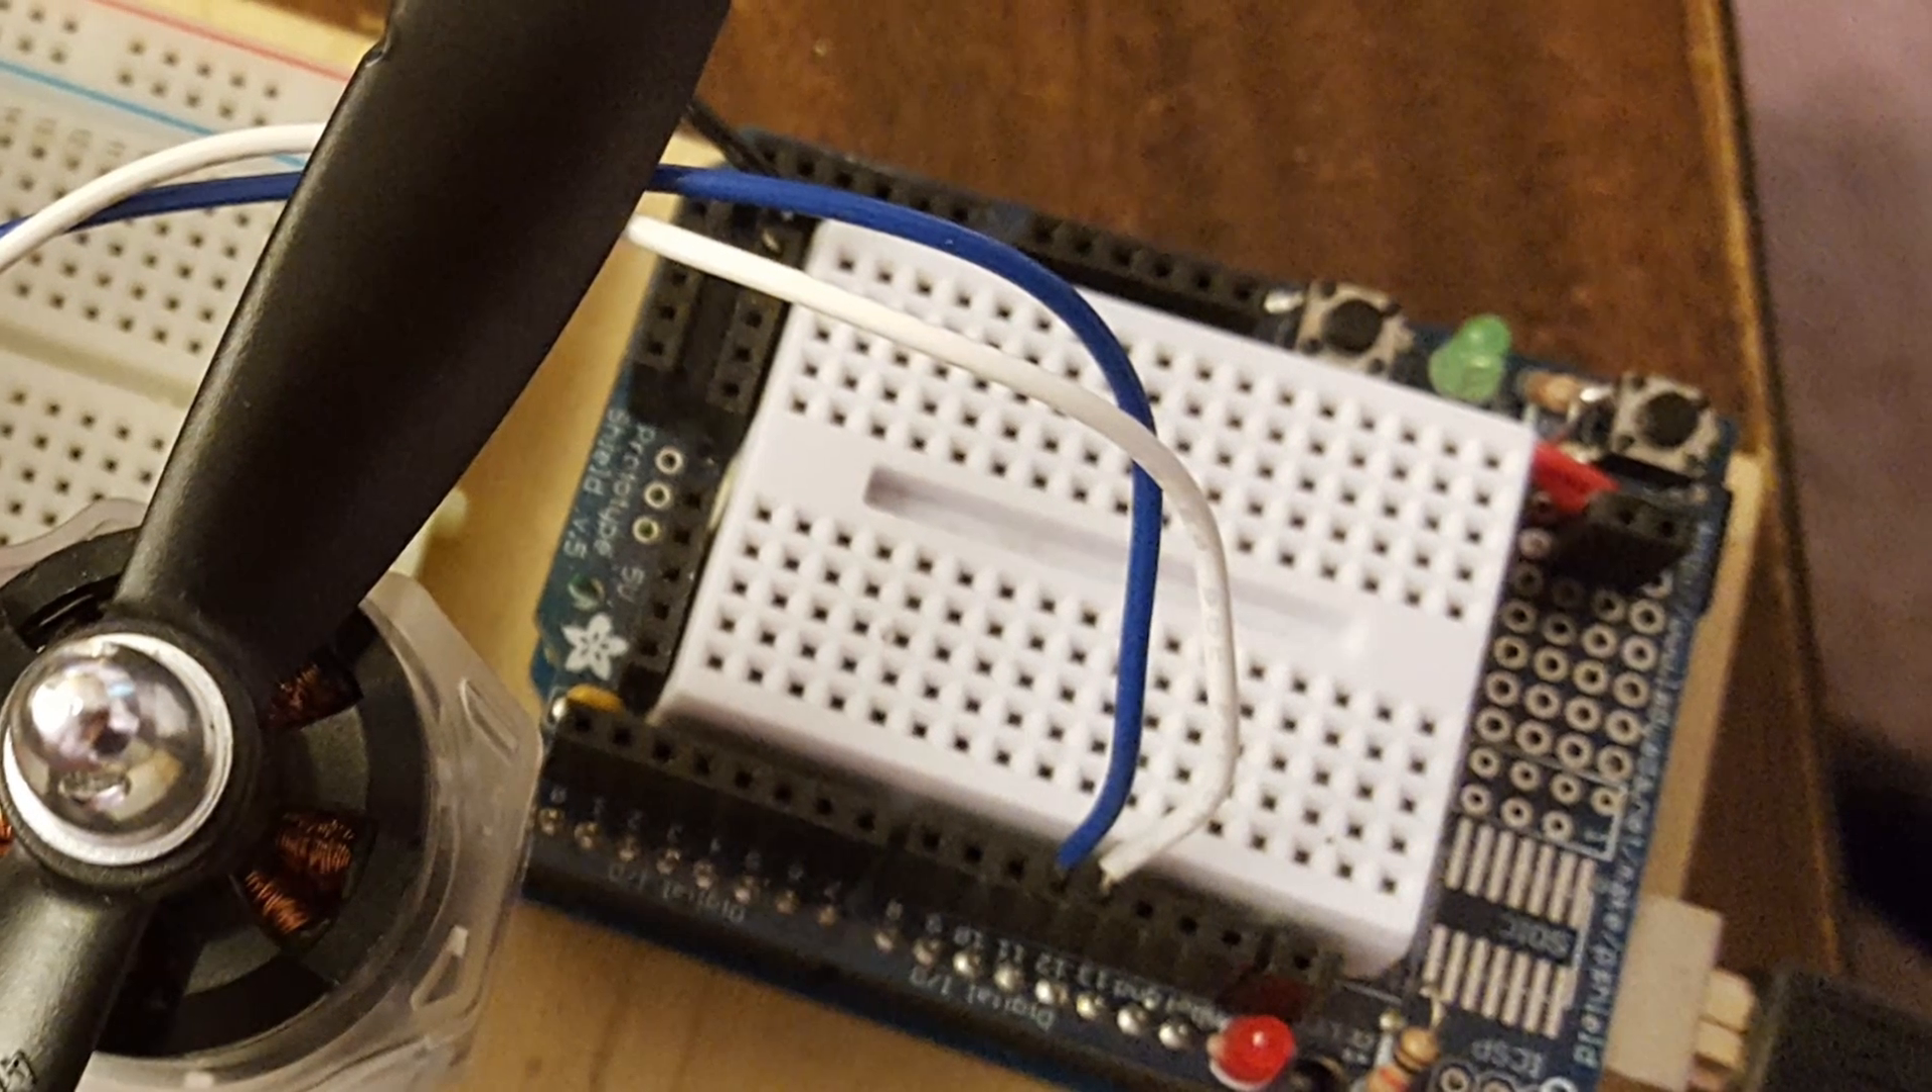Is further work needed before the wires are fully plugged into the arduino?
No.